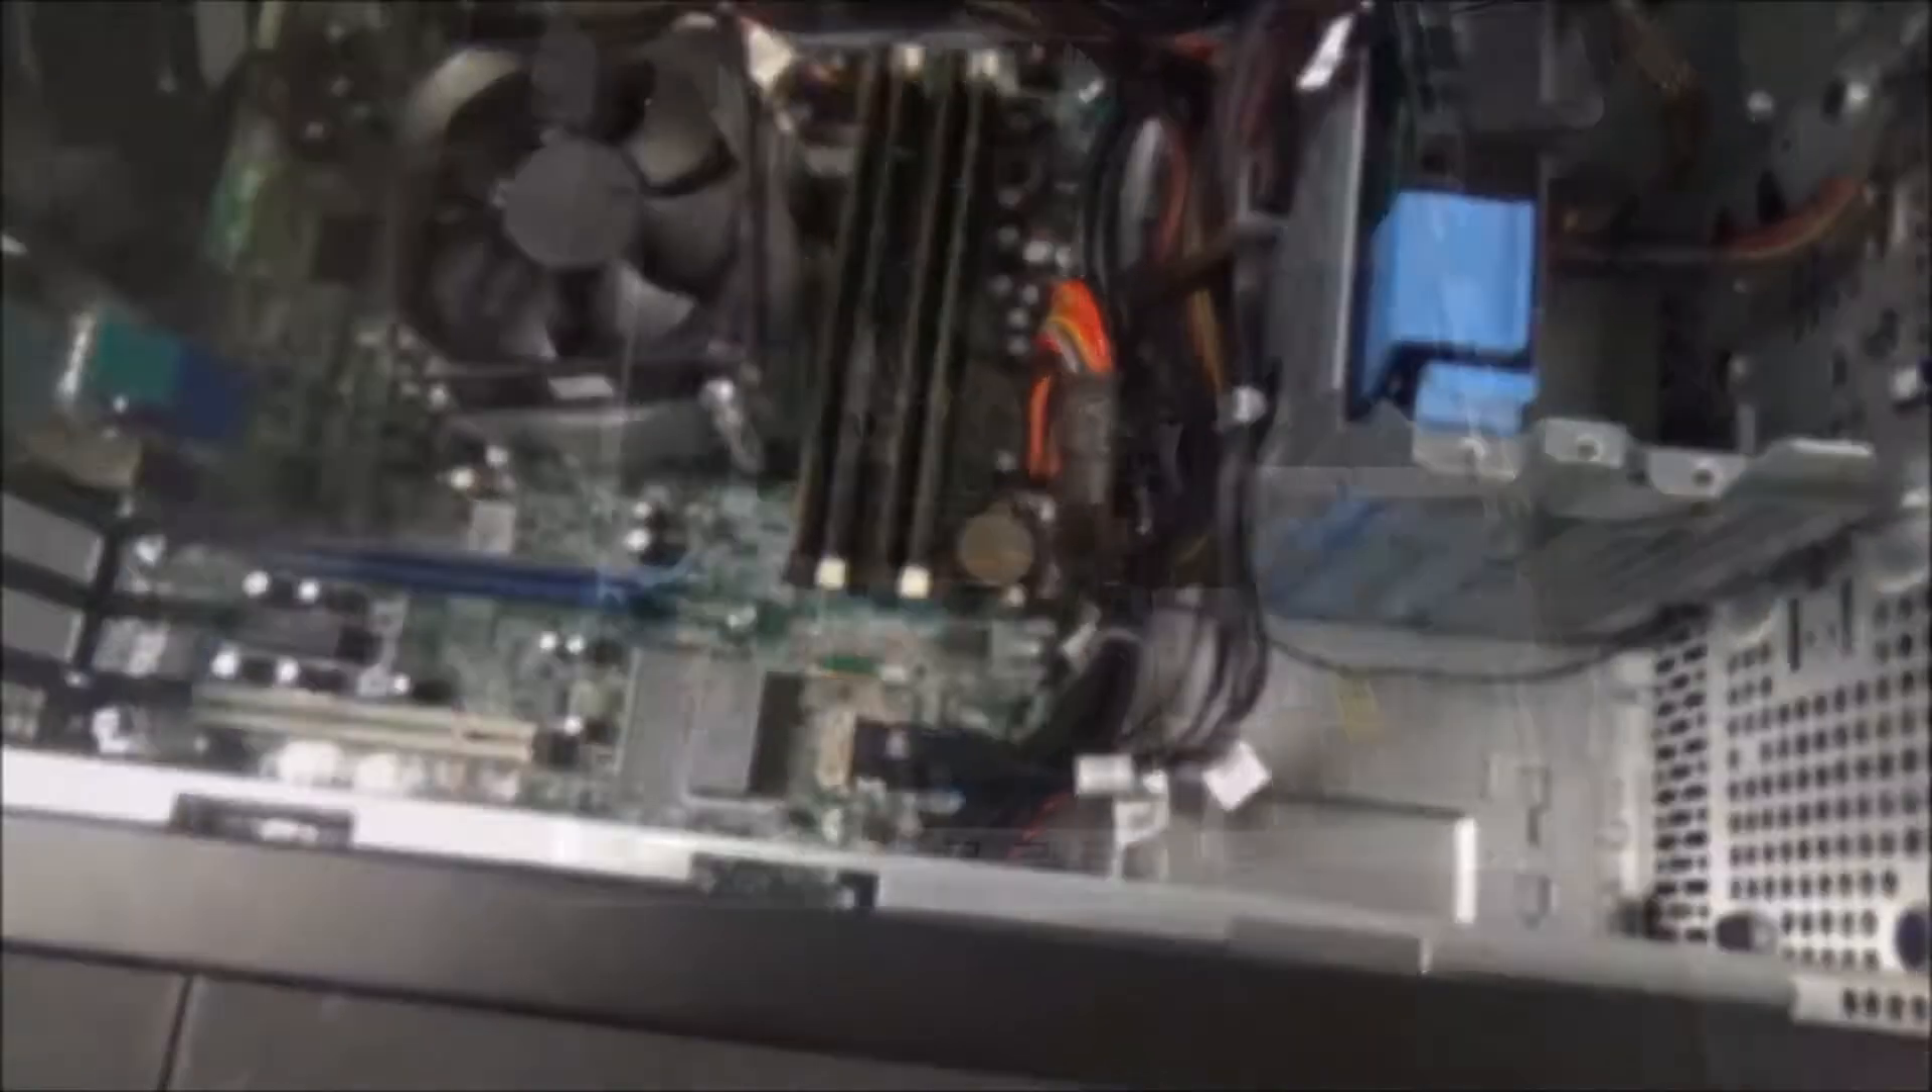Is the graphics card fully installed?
No.